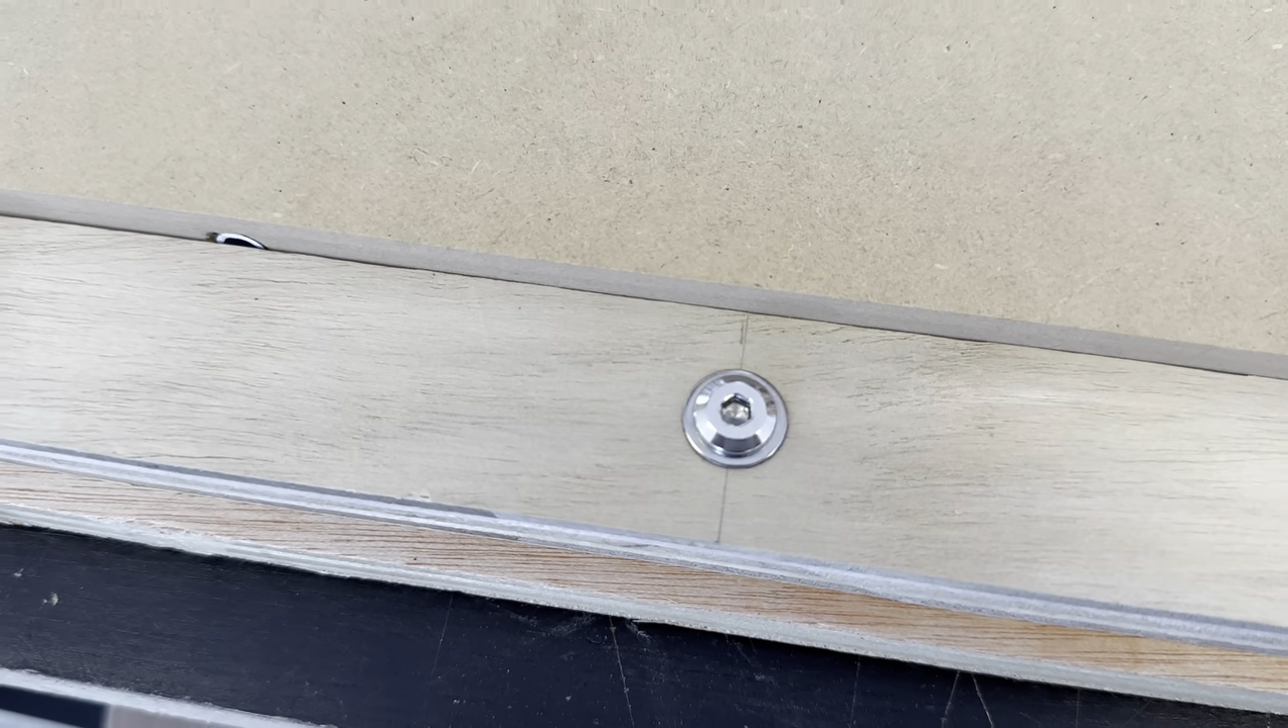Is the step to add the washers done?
Yes.